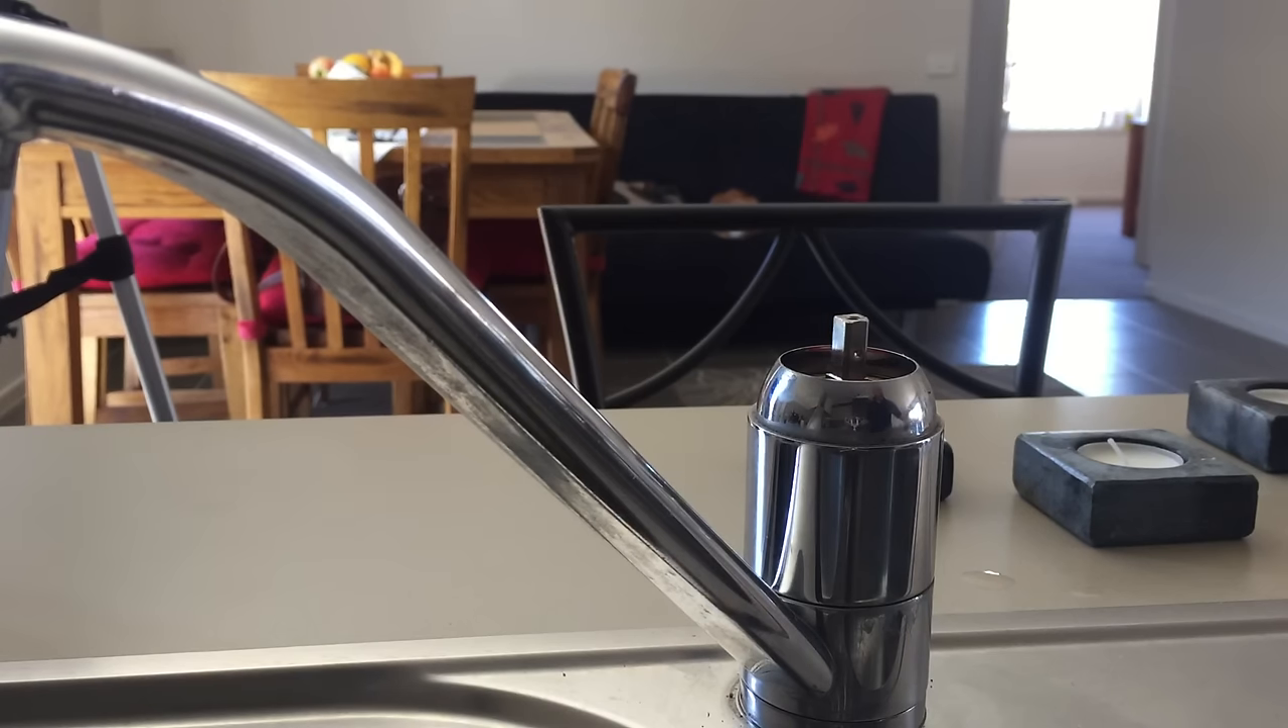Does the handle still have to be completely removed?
No.